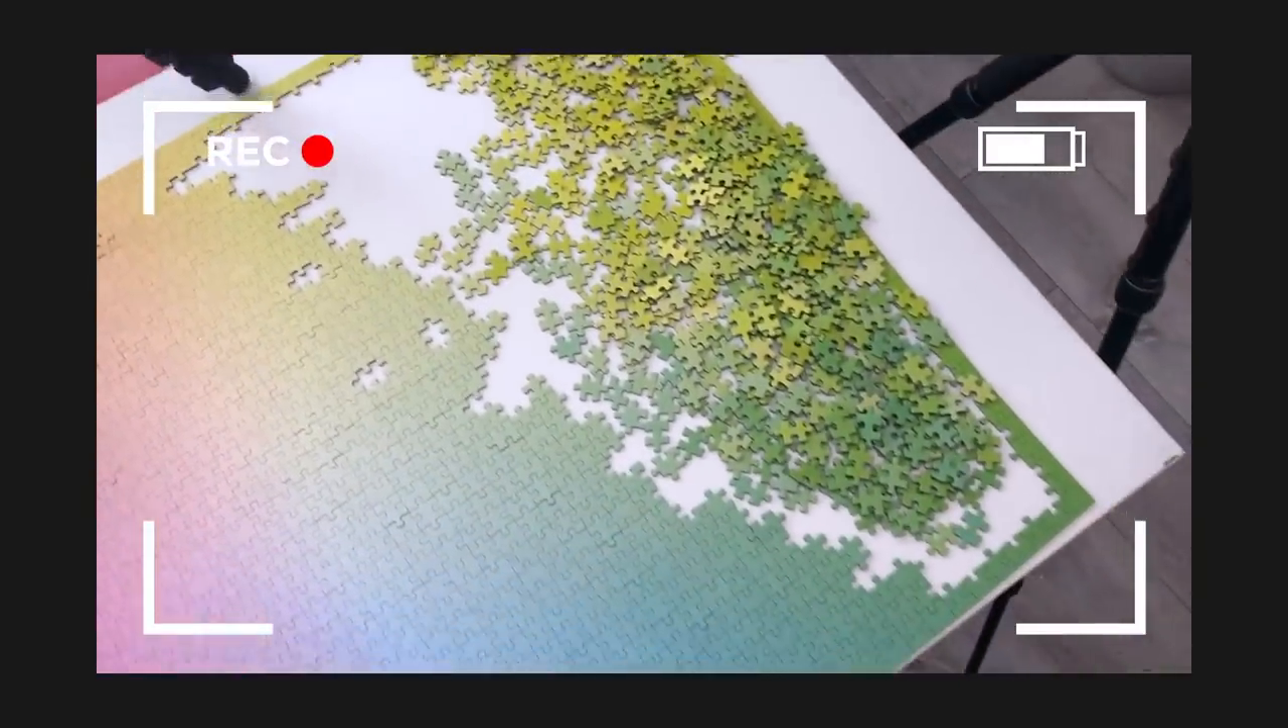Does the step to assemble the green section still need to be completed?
Yes.